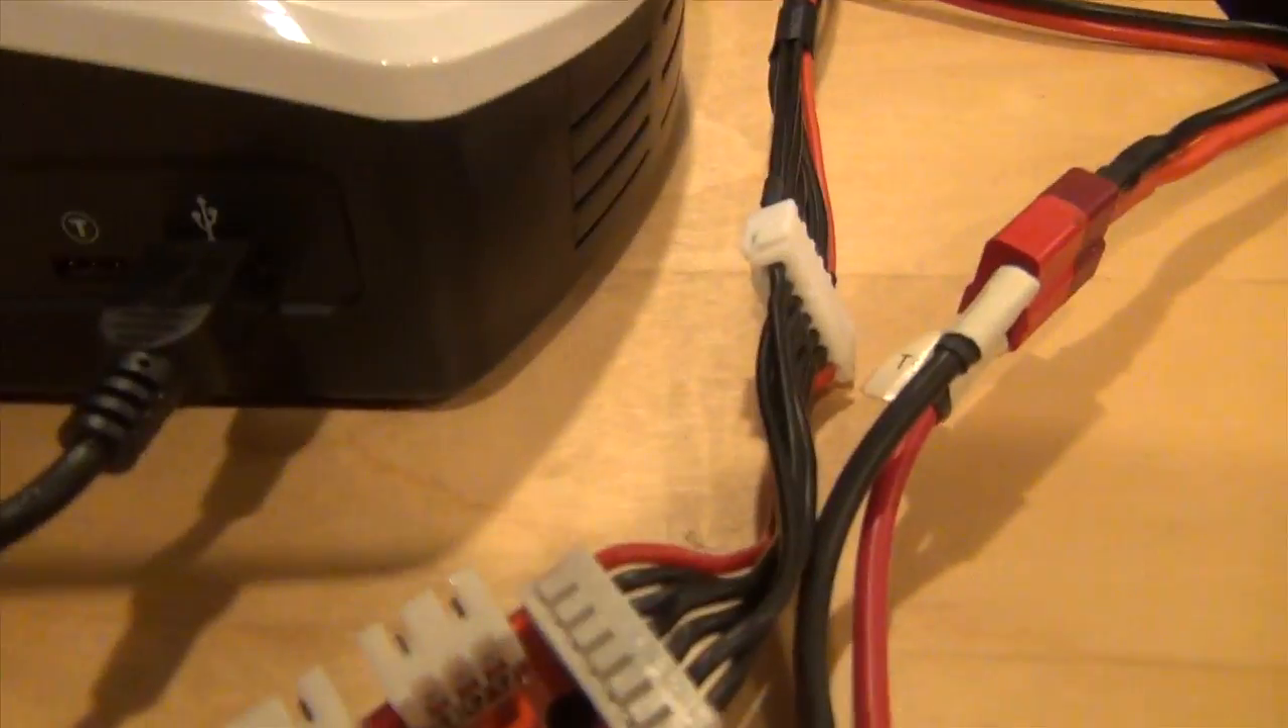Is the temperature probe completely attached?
No.